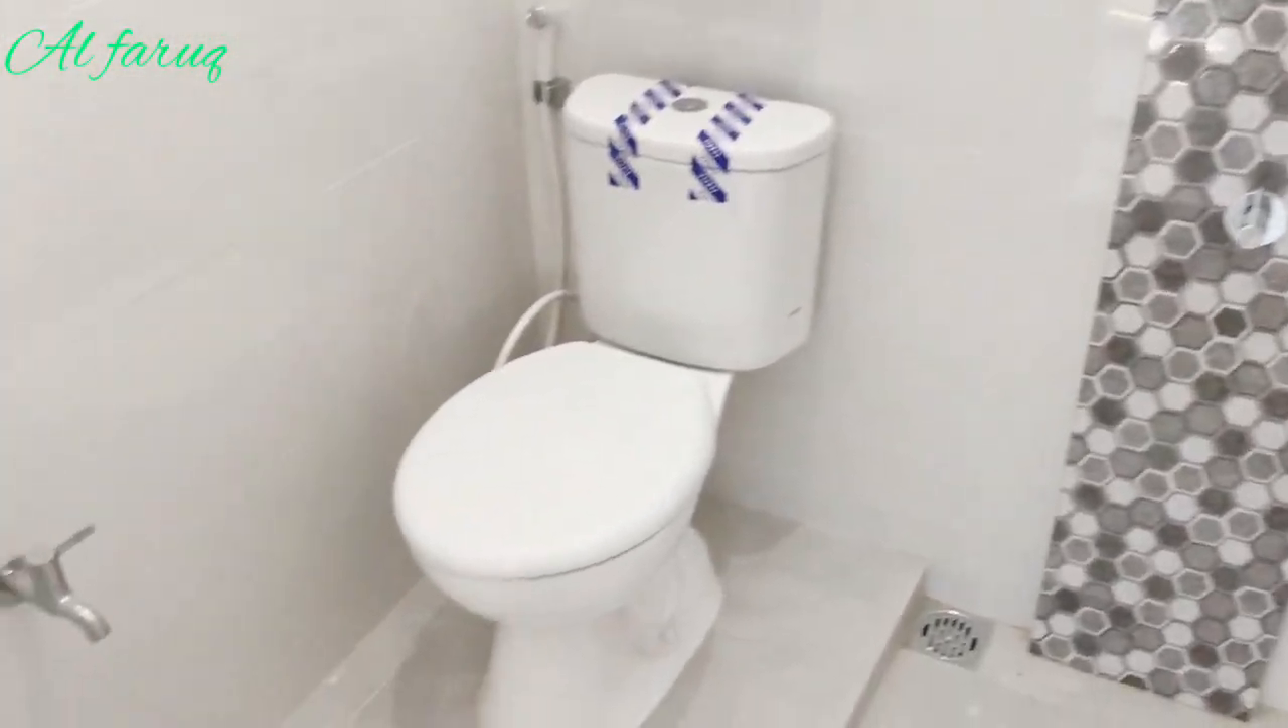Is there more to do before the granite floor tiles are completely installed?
No.